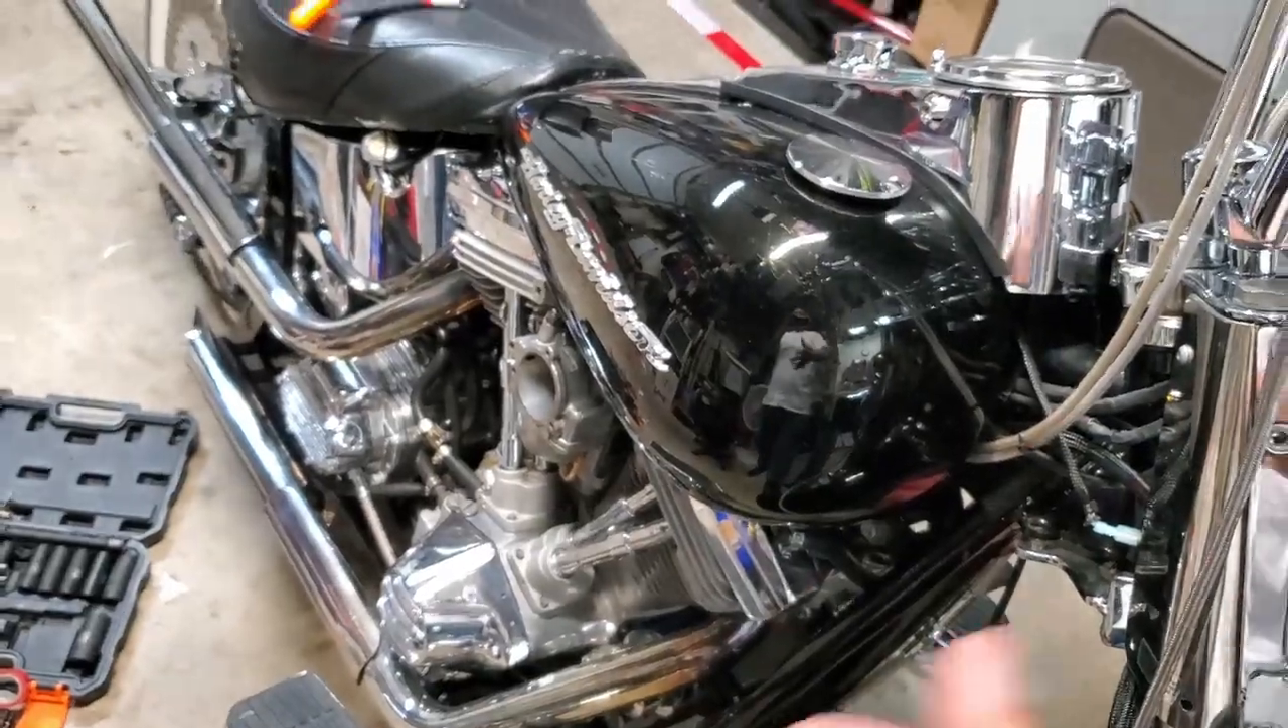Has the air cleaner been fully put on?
No.